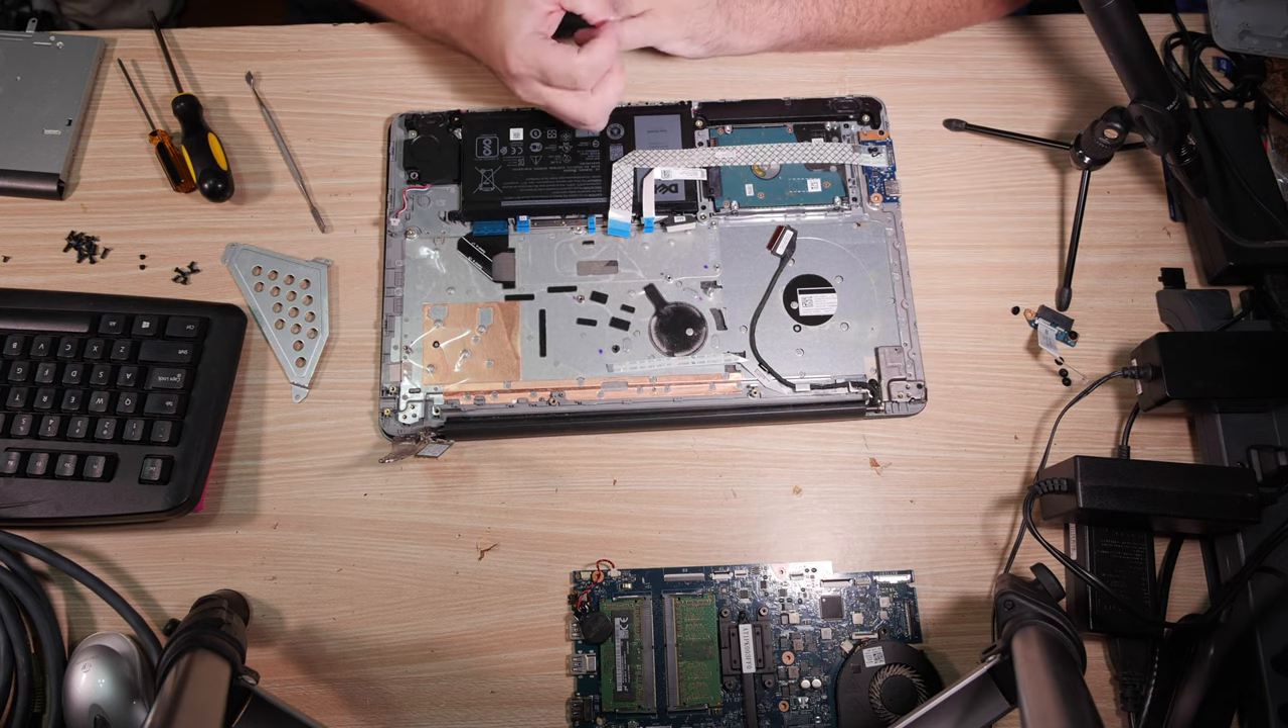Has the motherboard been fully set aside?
Yes.